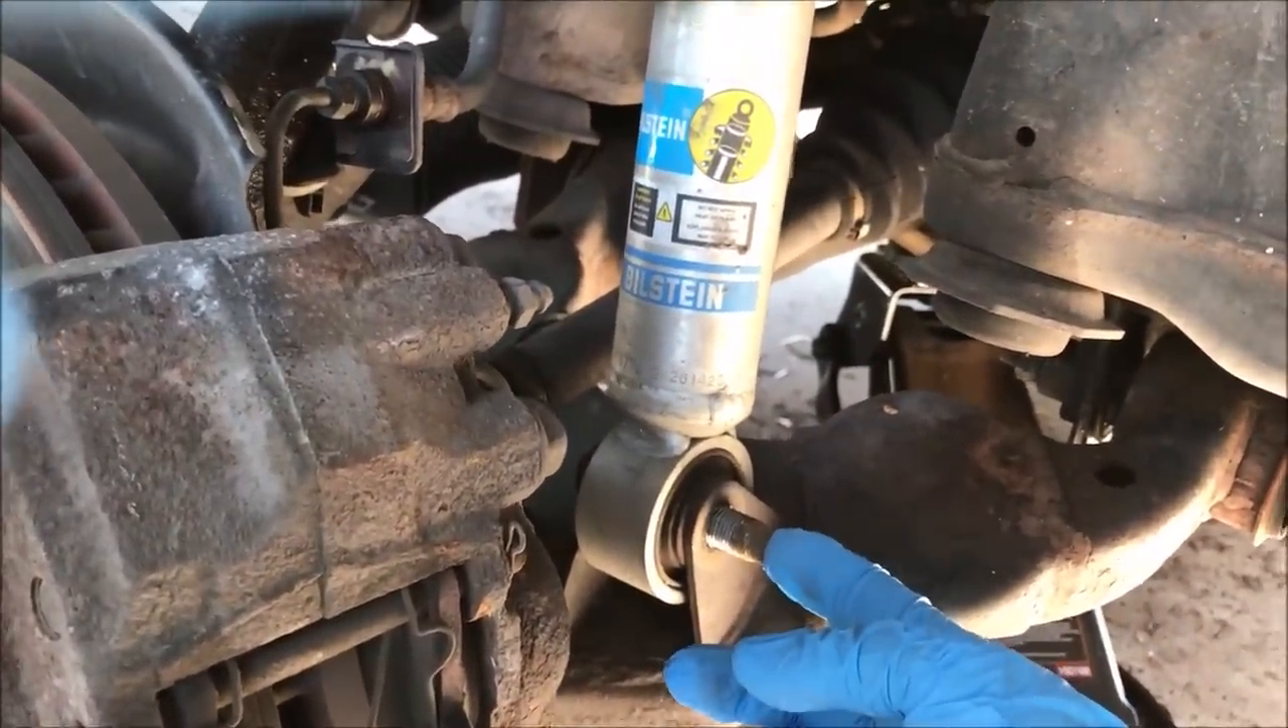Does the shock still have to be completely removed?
Yes.